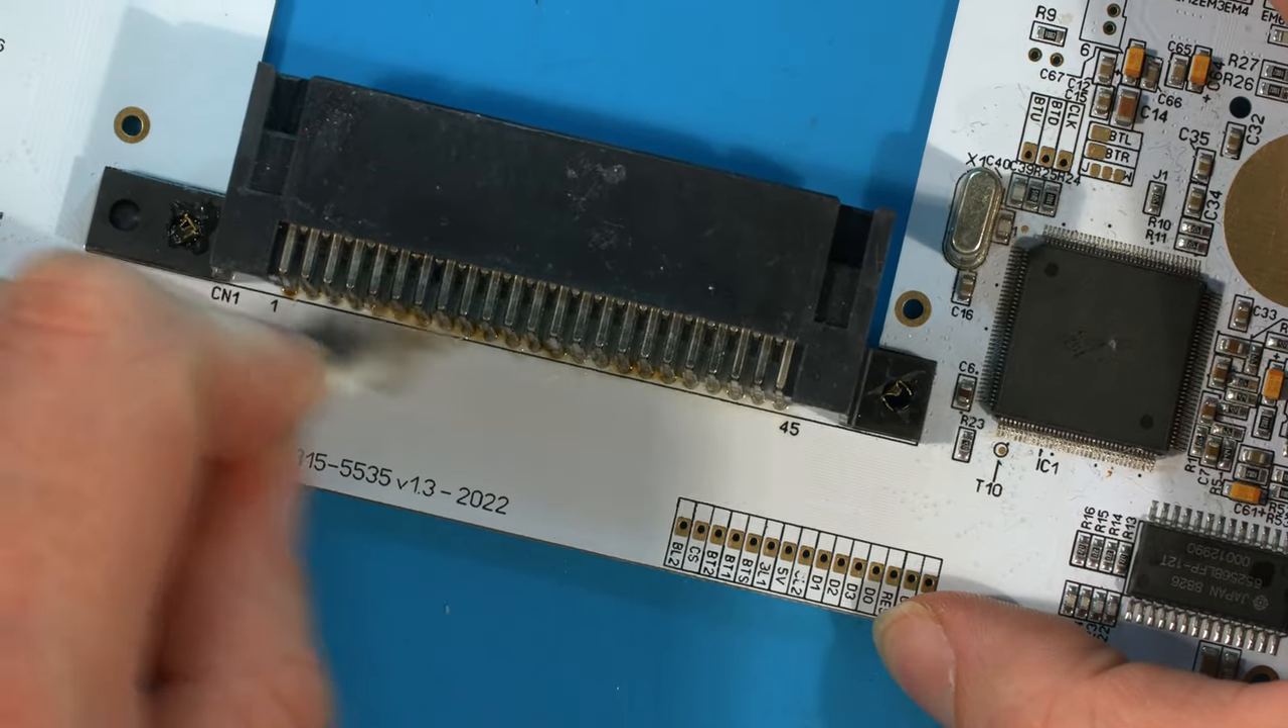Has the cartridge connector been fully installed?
Yes.